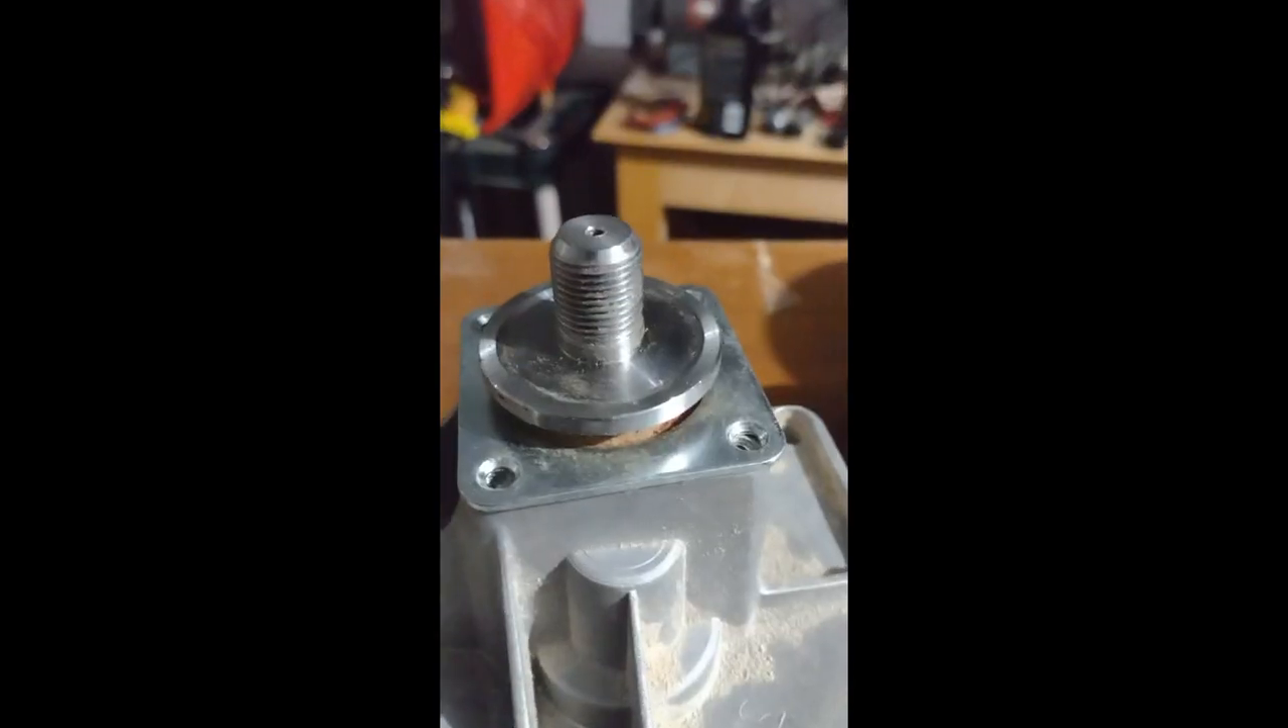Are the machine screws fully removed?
Yes.